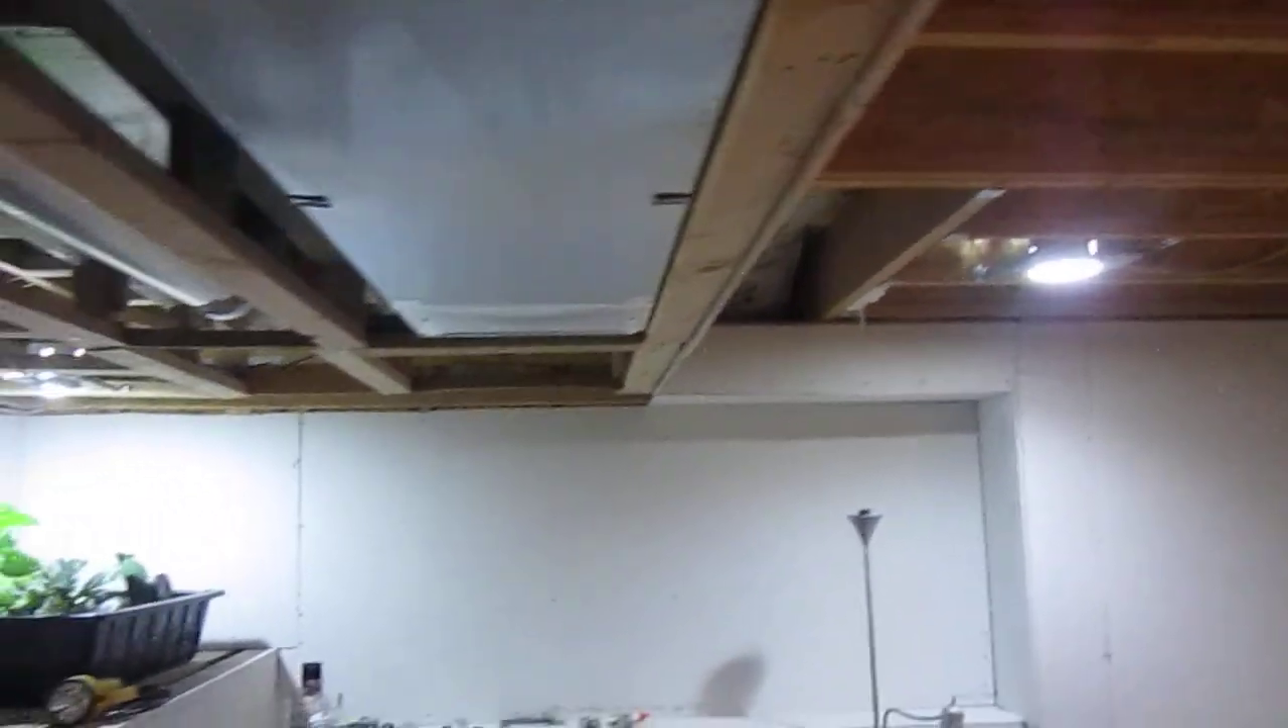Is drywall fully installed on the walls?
Yes.